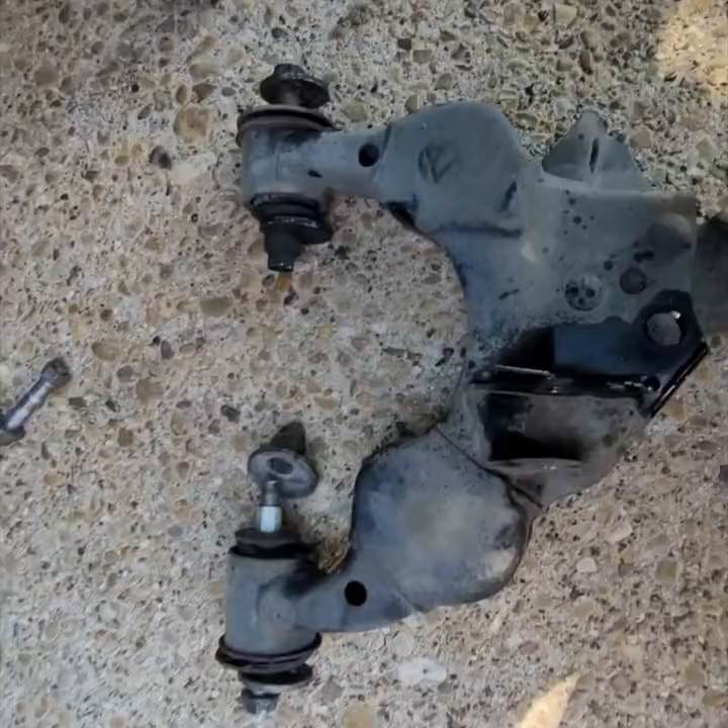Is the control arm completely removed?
Yes.